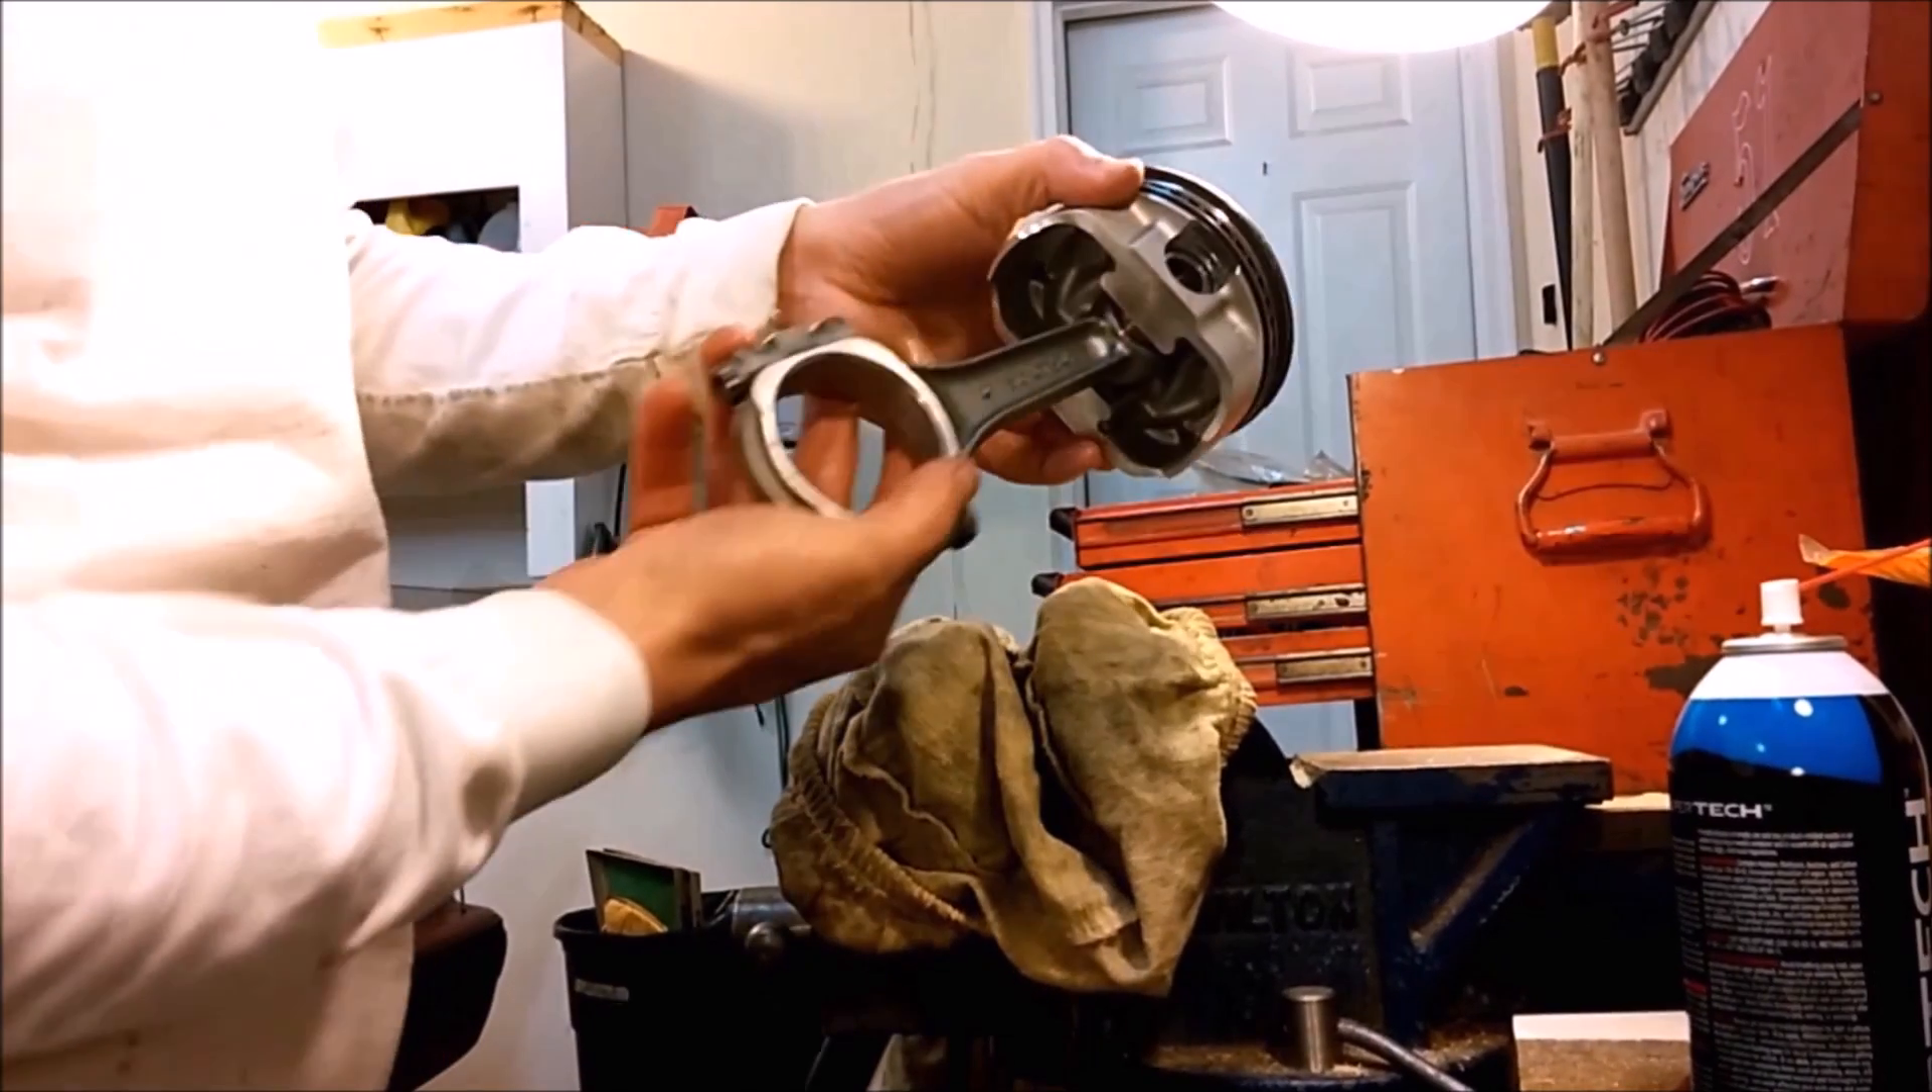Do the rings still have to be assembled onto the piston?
No.